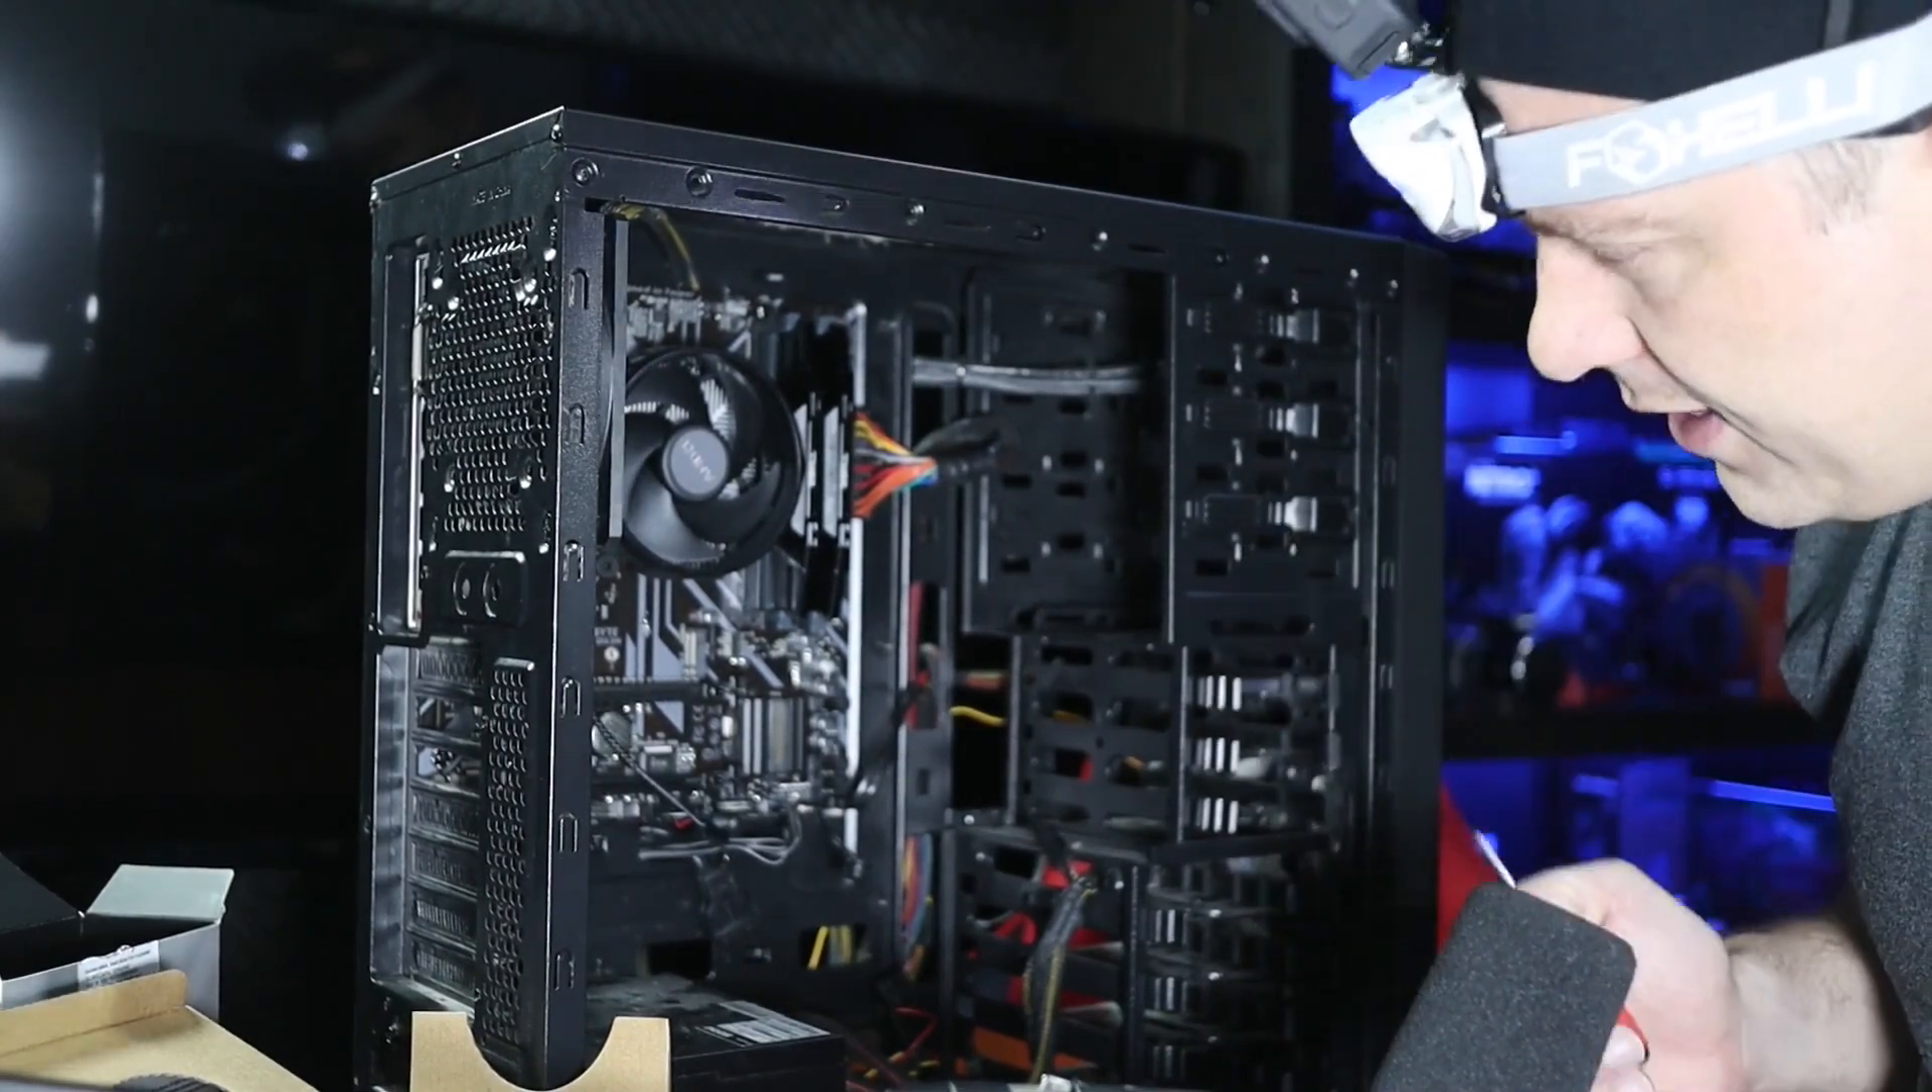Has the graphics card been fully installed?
No.